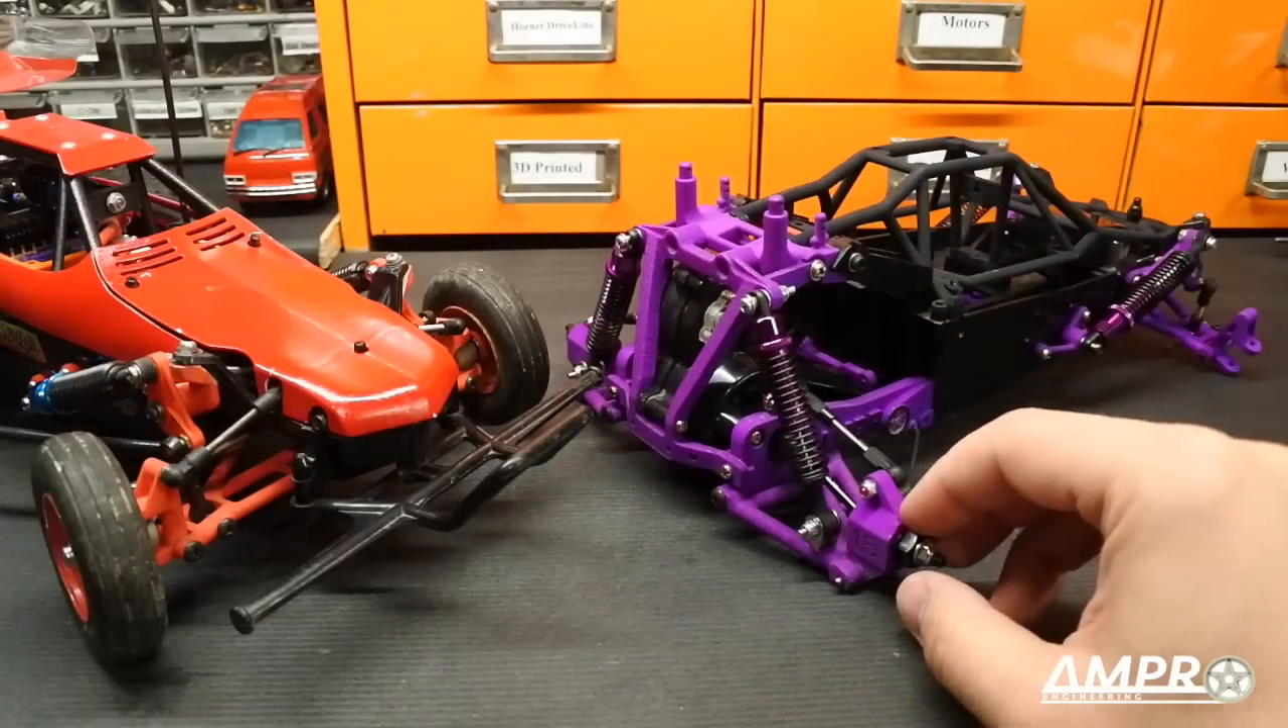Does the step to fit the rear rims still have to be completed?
Yes.